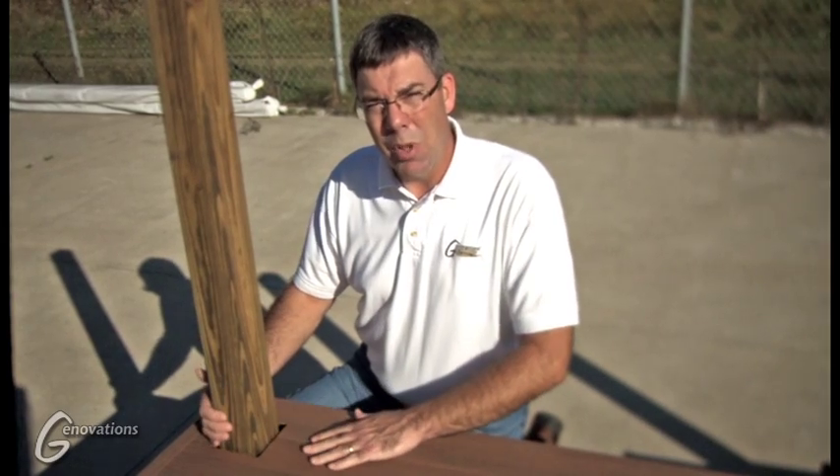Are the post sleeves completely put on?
No.